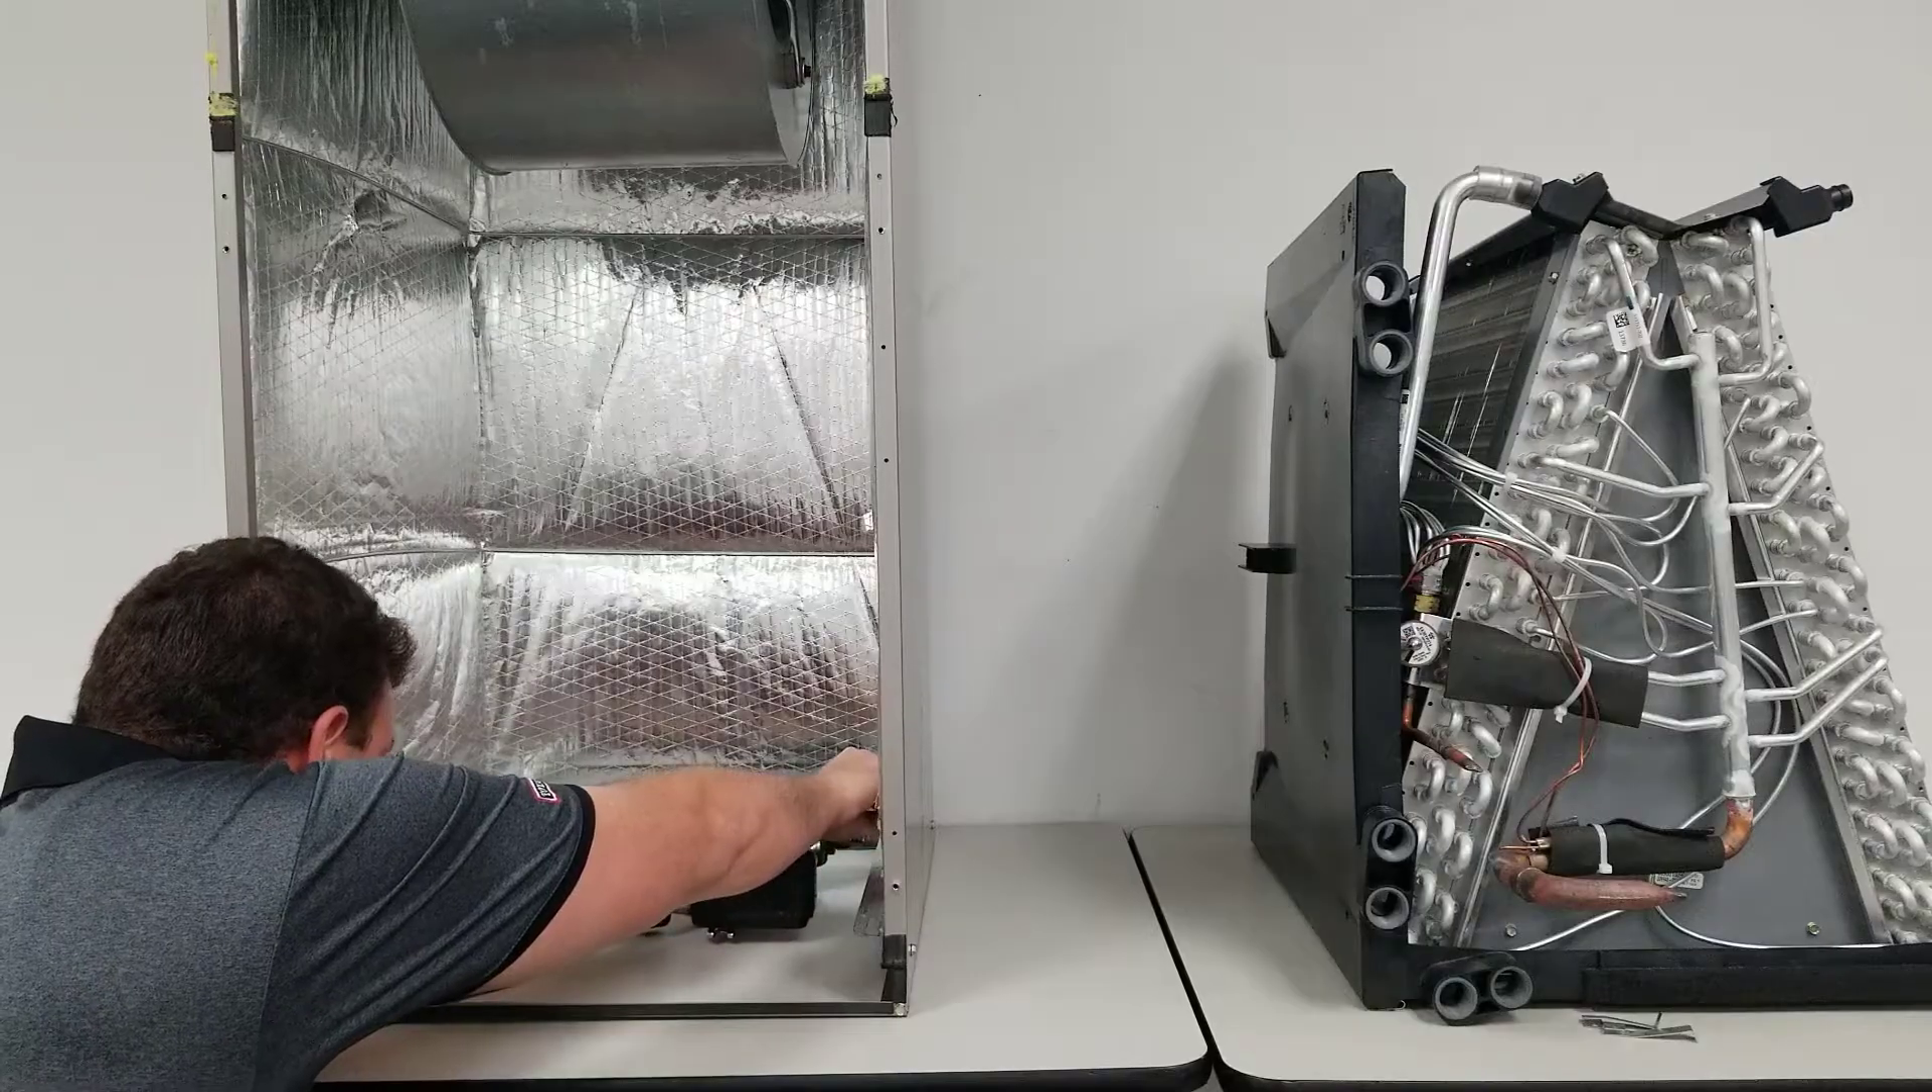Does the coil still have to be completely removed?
No.